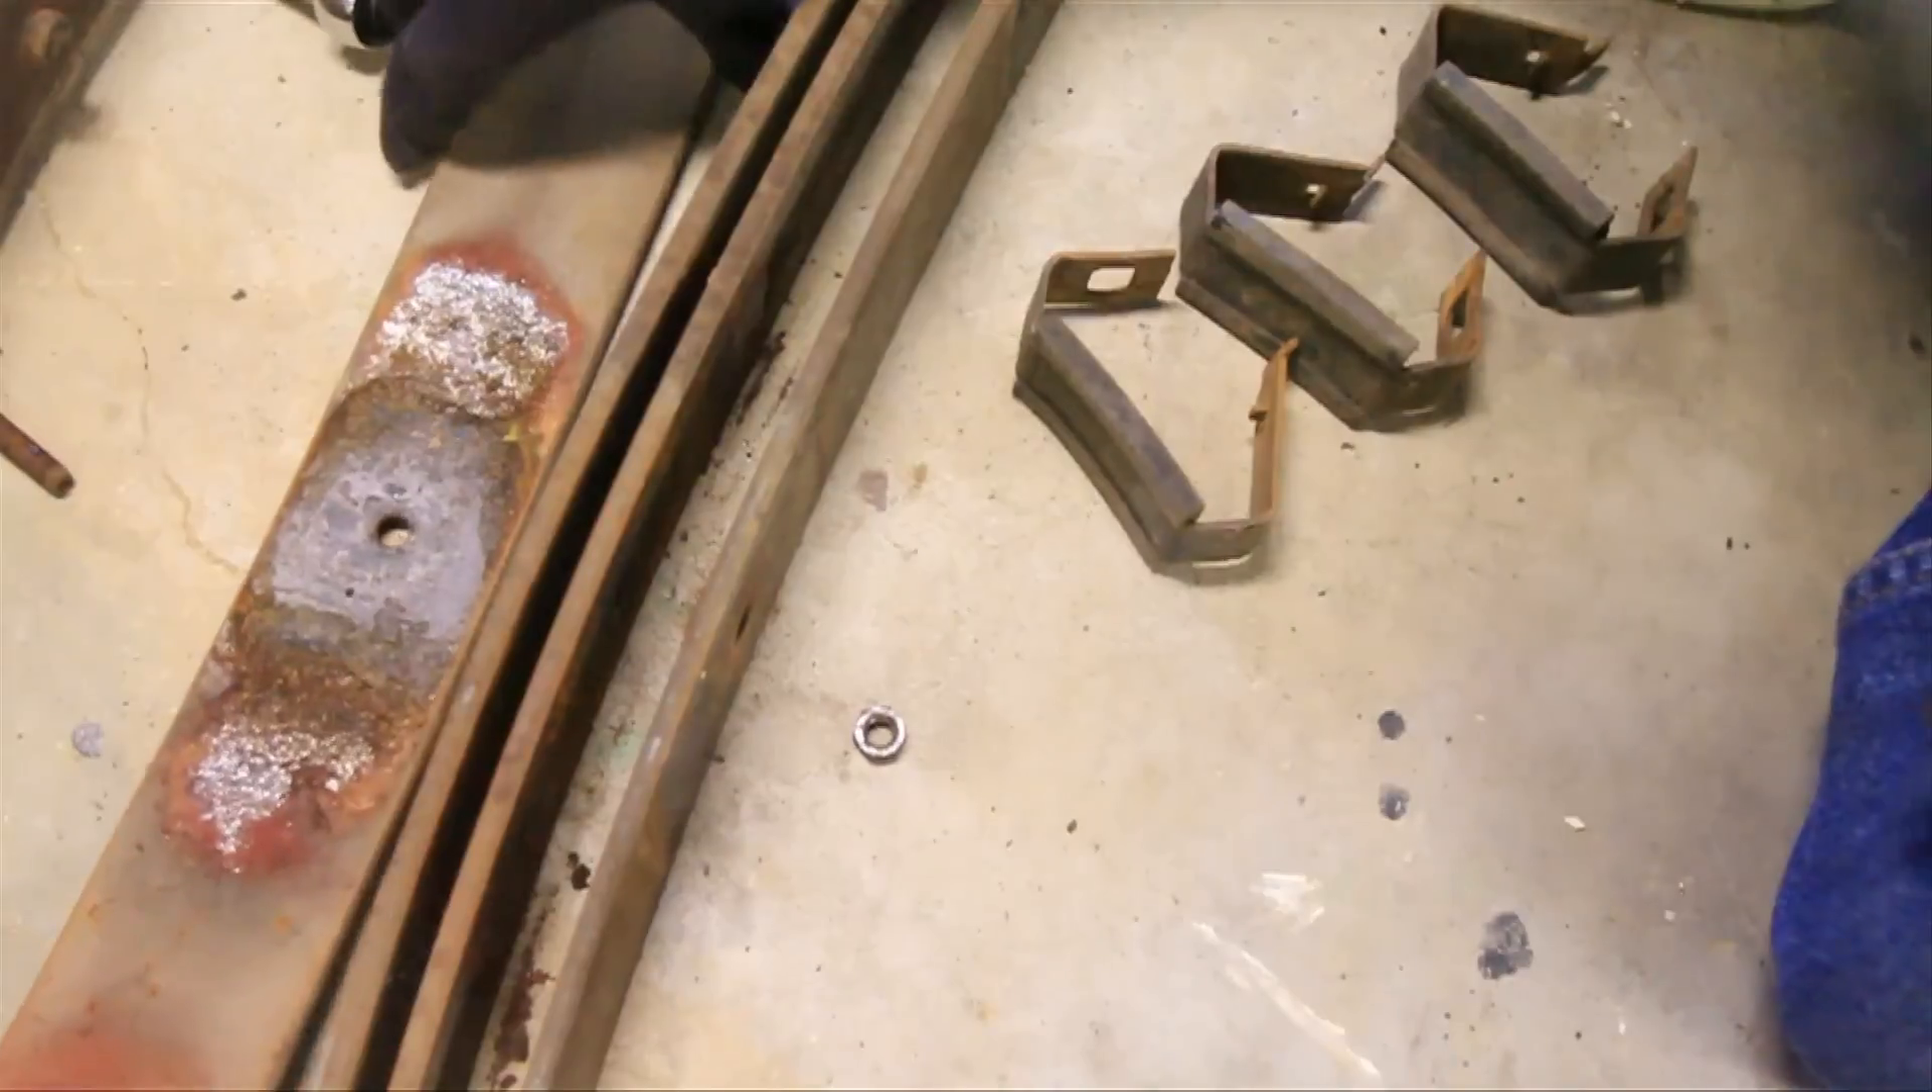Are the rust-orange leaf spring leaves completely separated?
Yes.